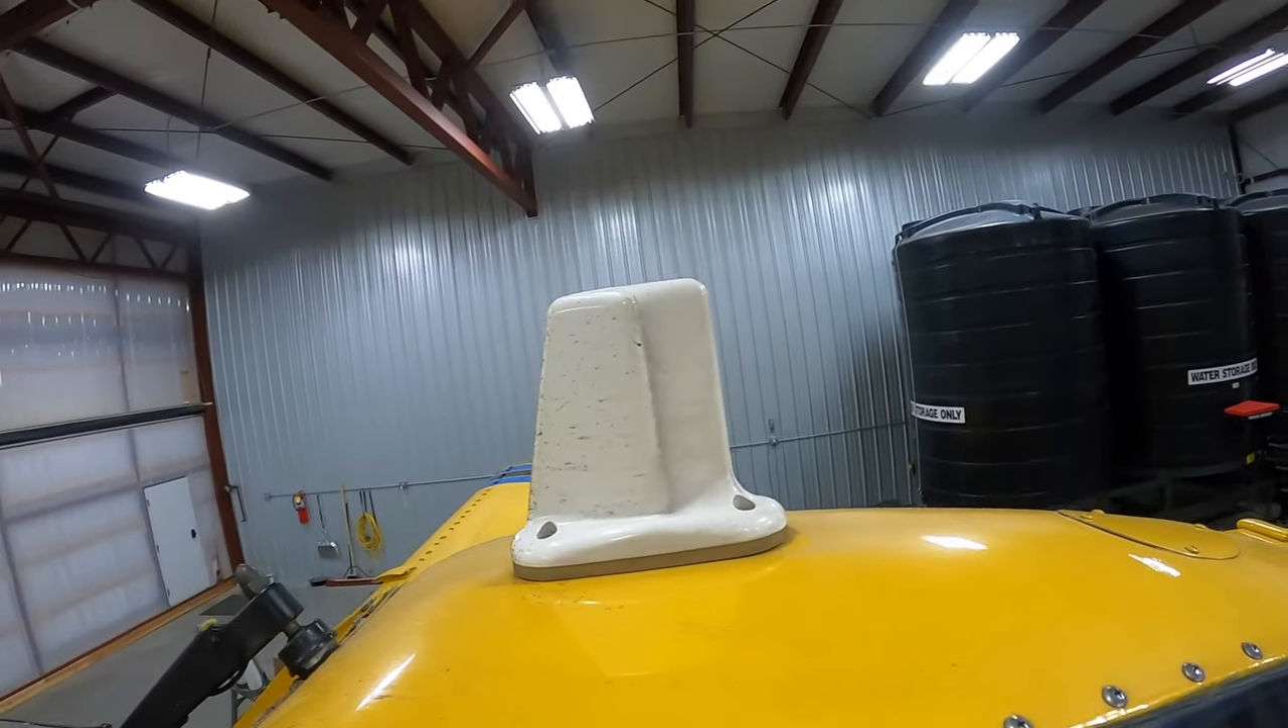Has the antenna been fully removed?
No.